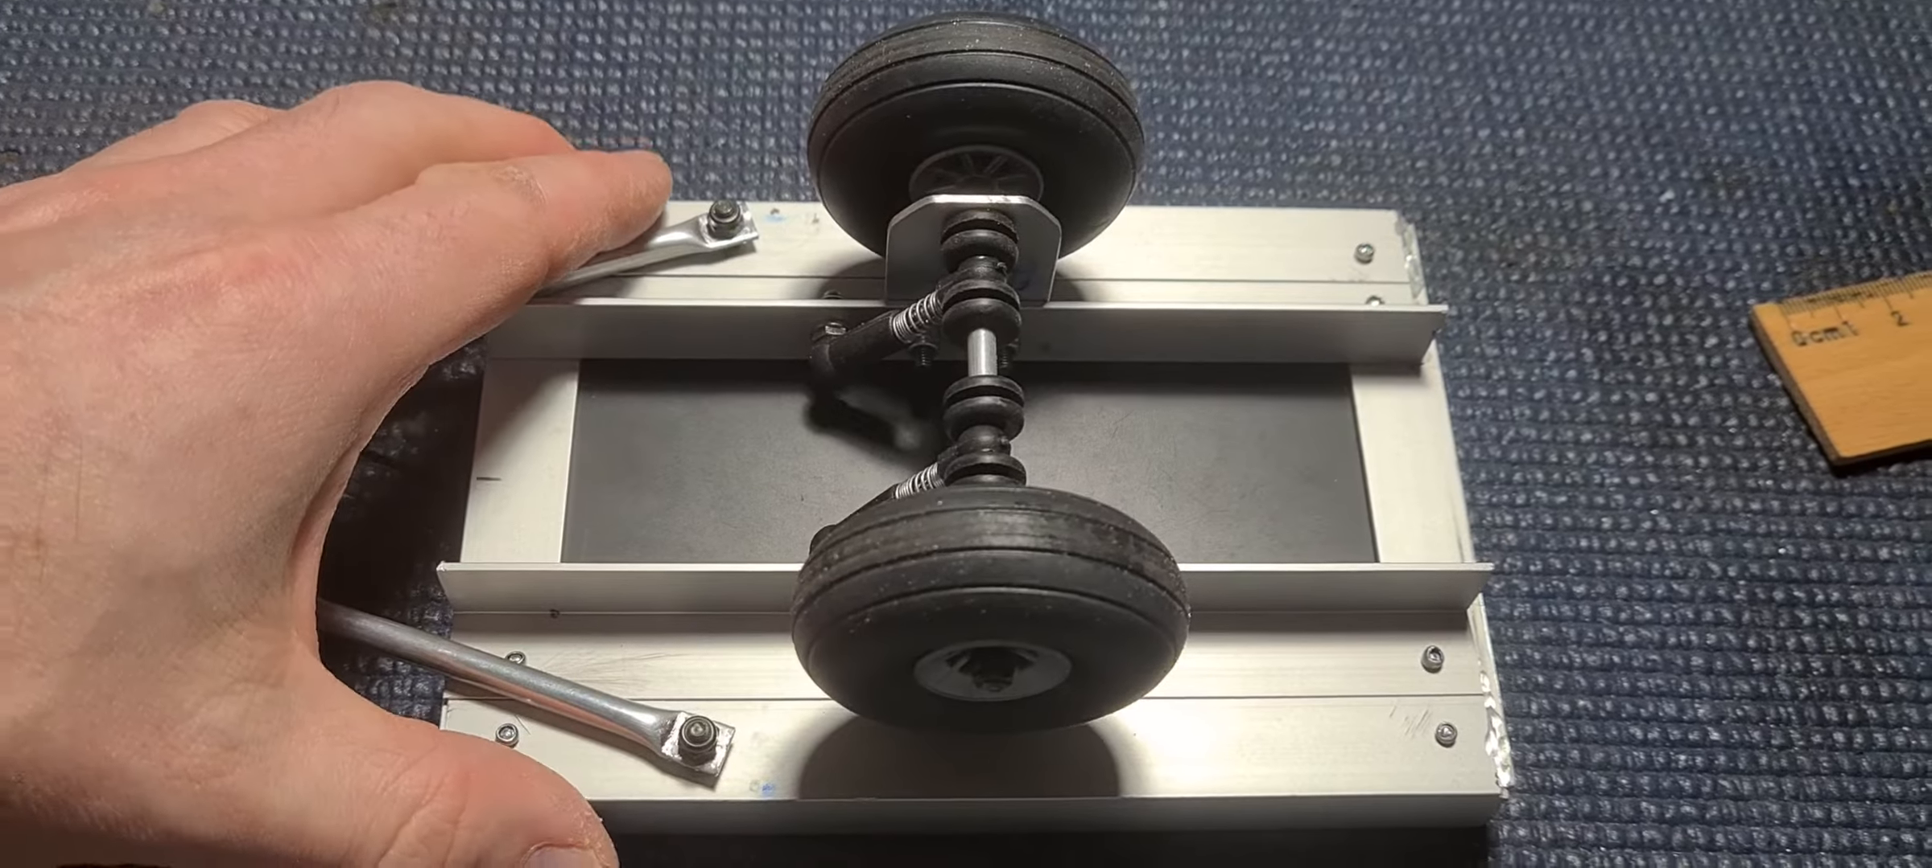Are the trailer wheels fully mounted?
Yes.